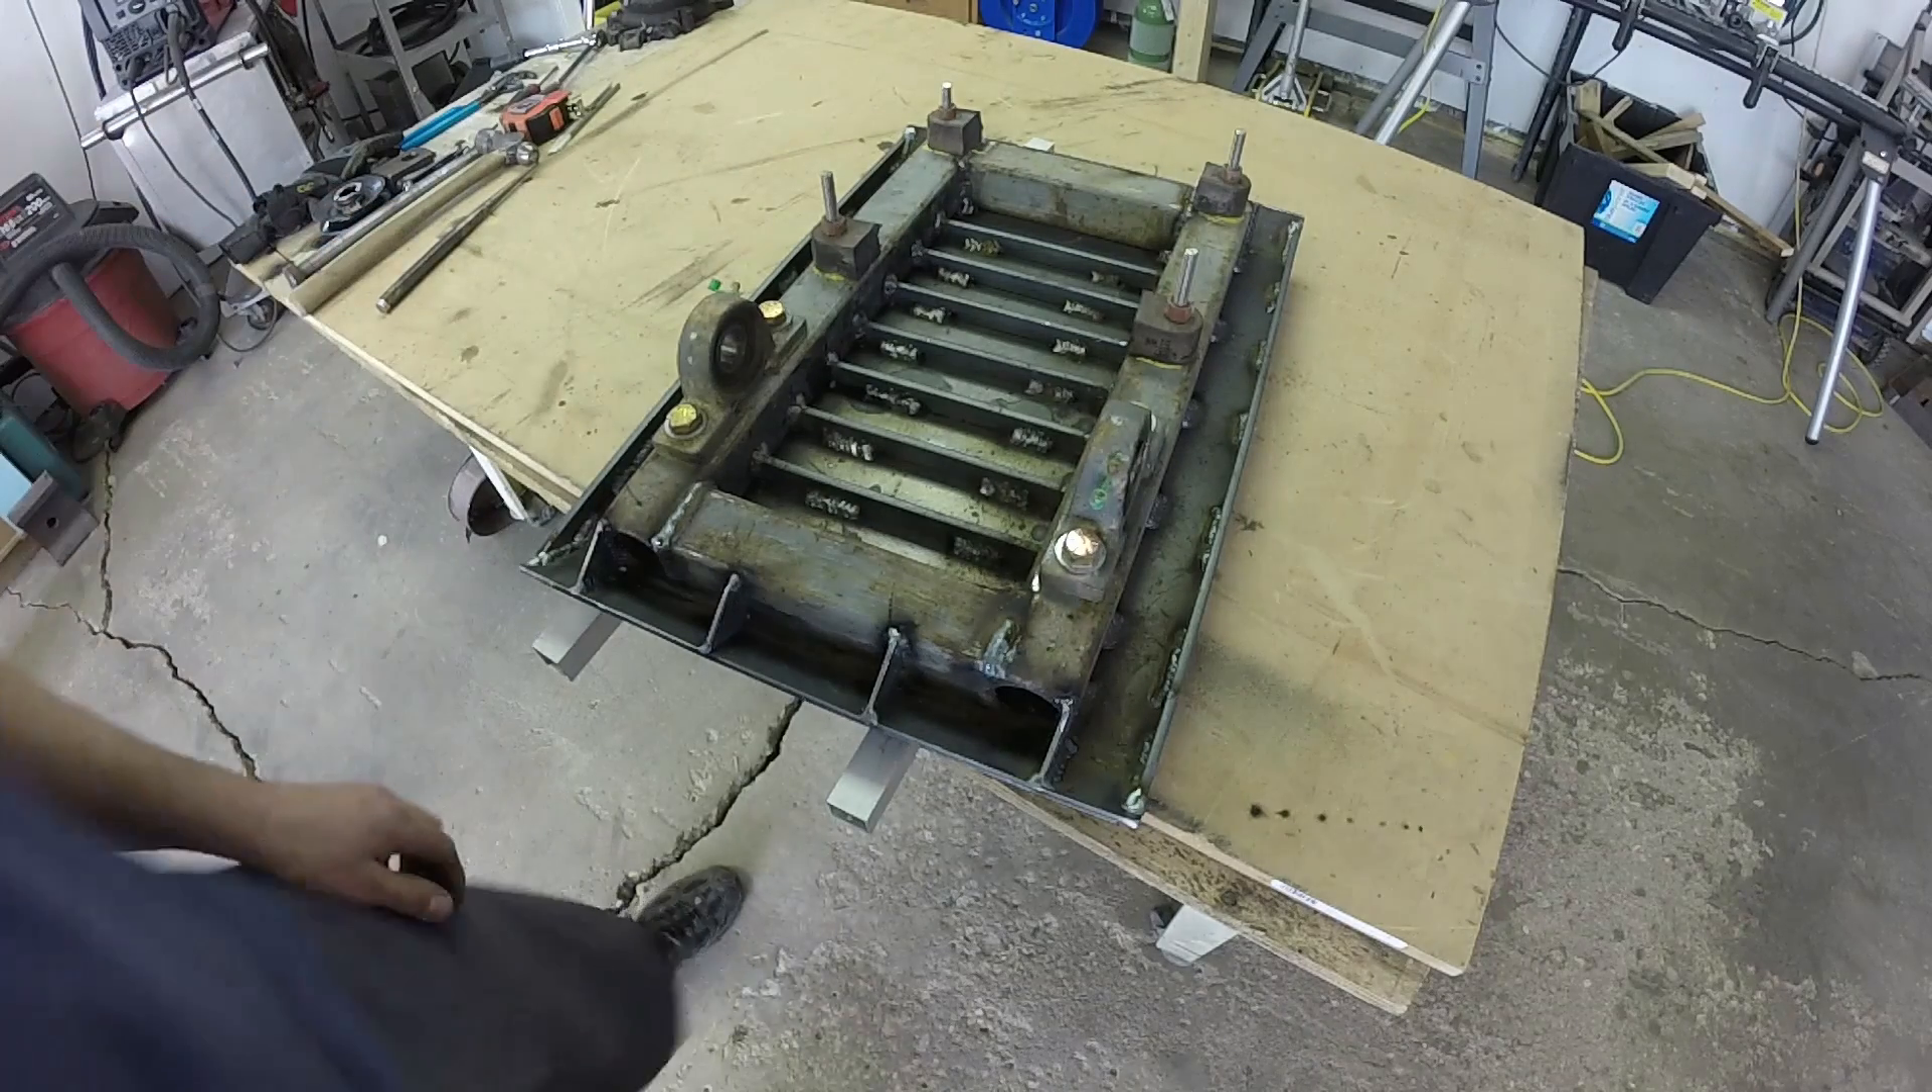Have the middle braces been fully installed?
Yes.